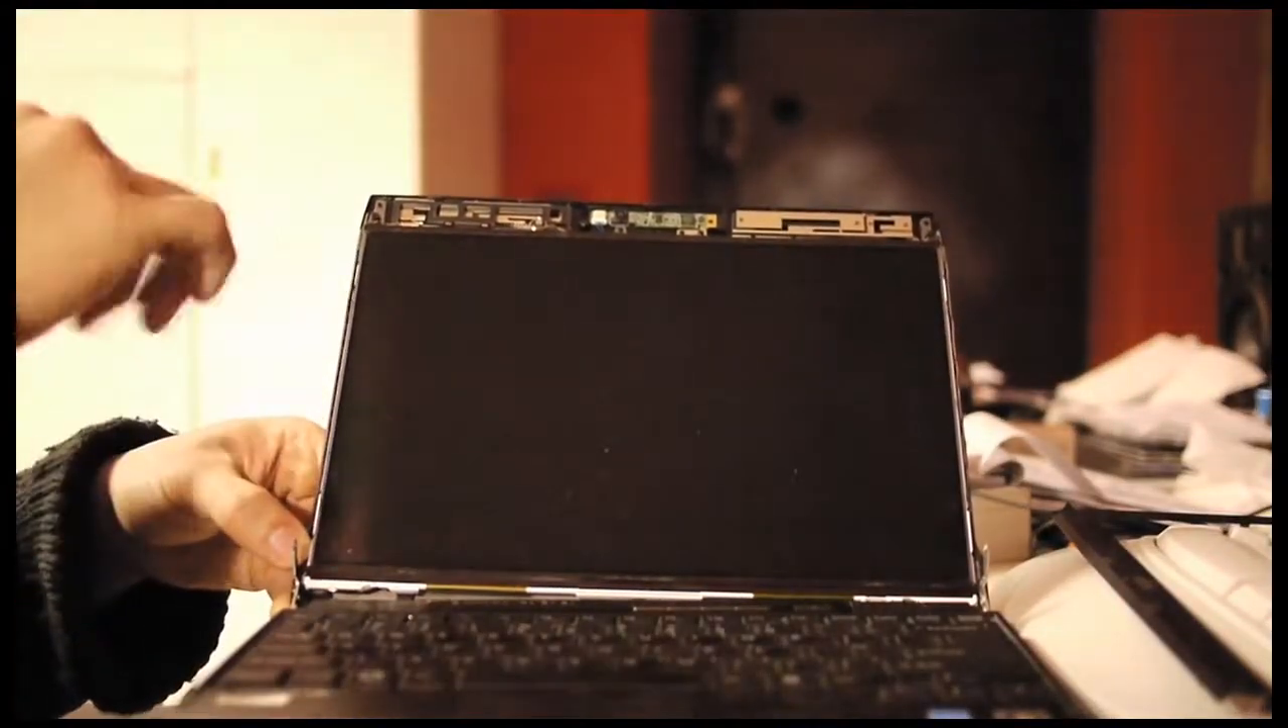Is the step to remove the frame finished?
Yes.